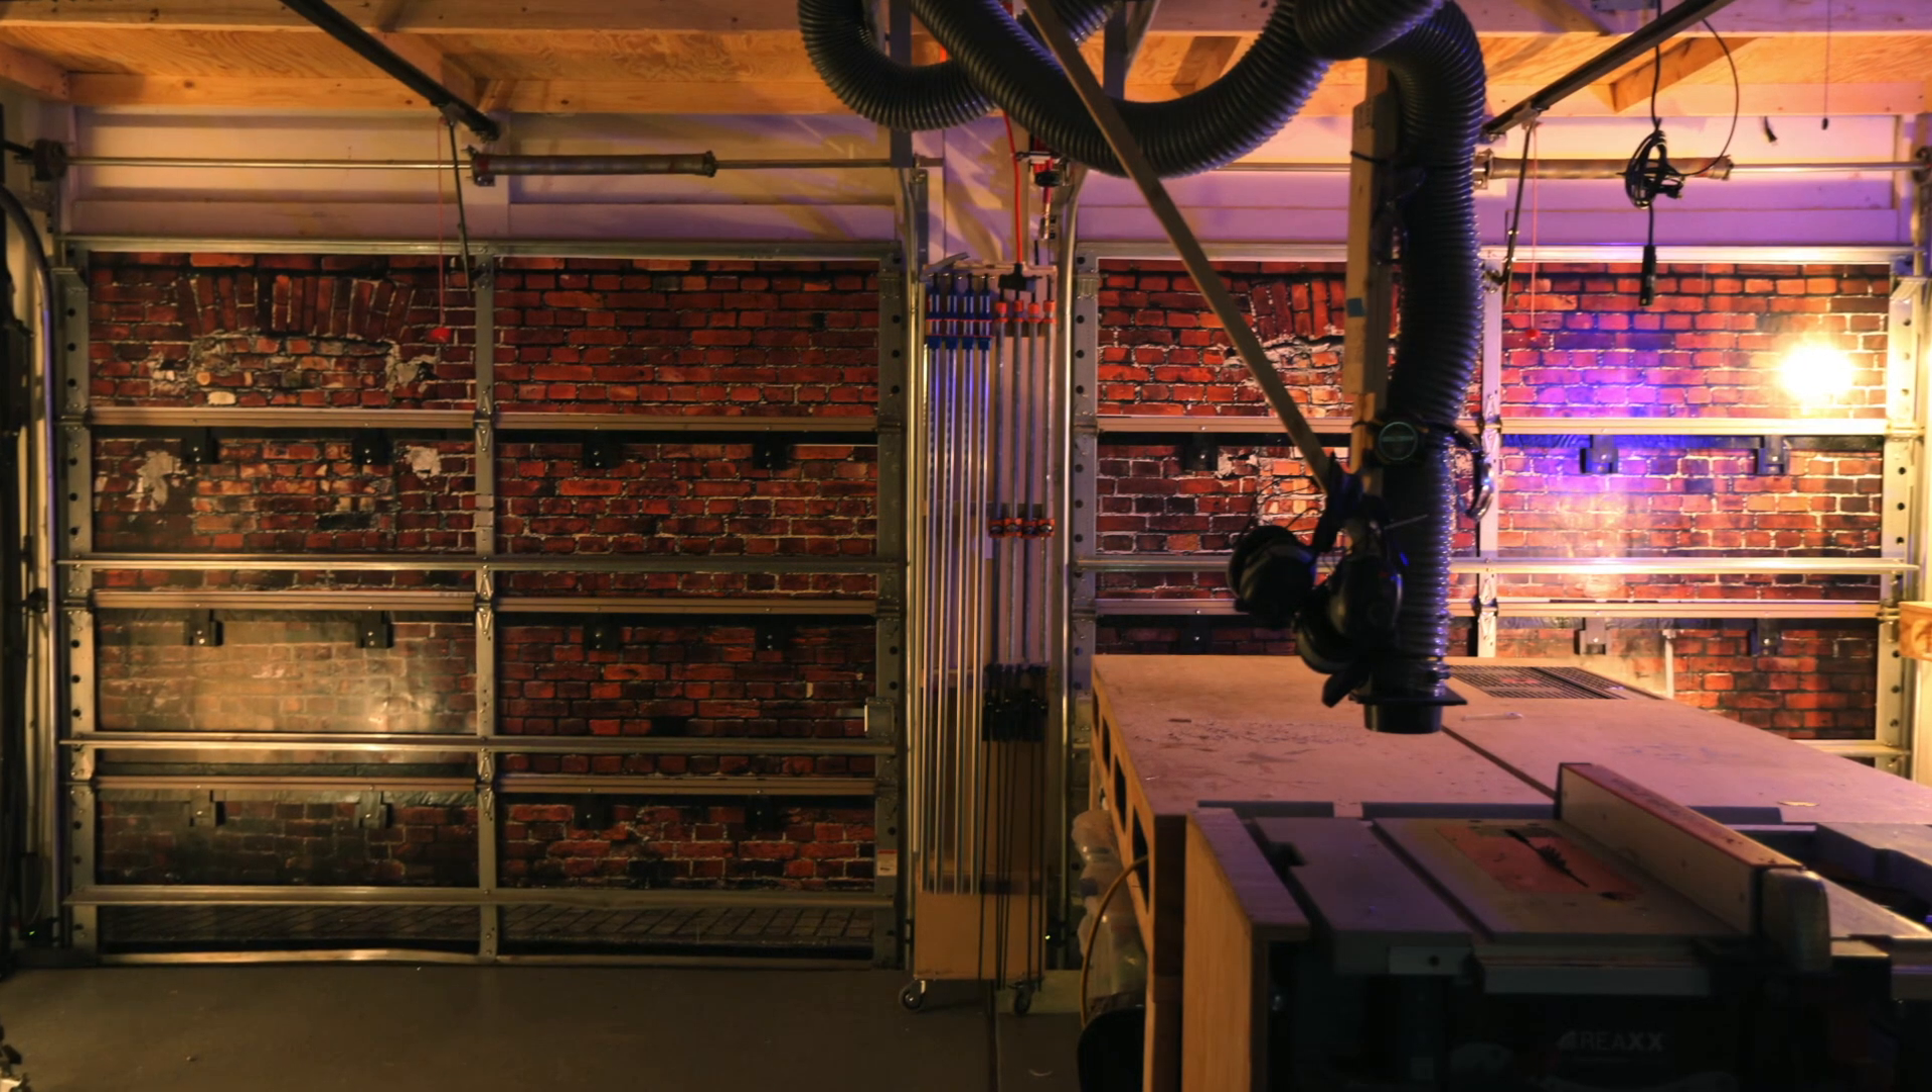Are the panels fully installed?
Yes.